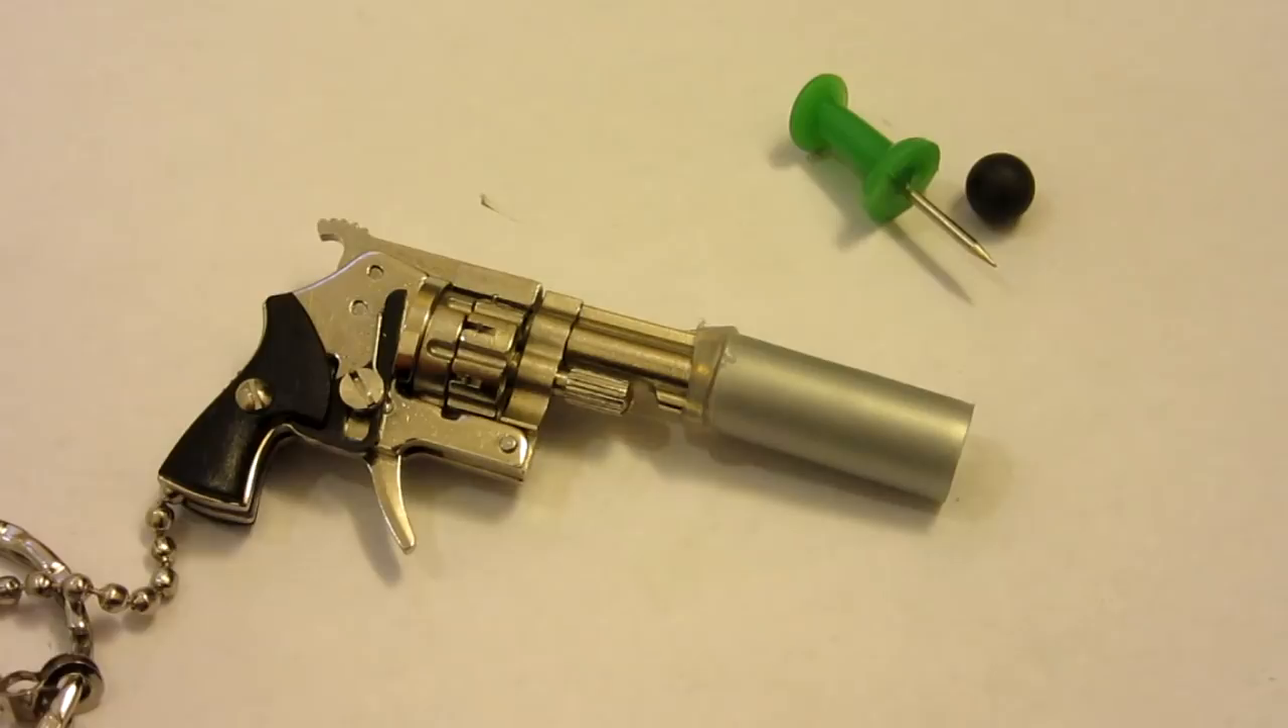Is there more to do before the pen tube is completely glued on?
No.